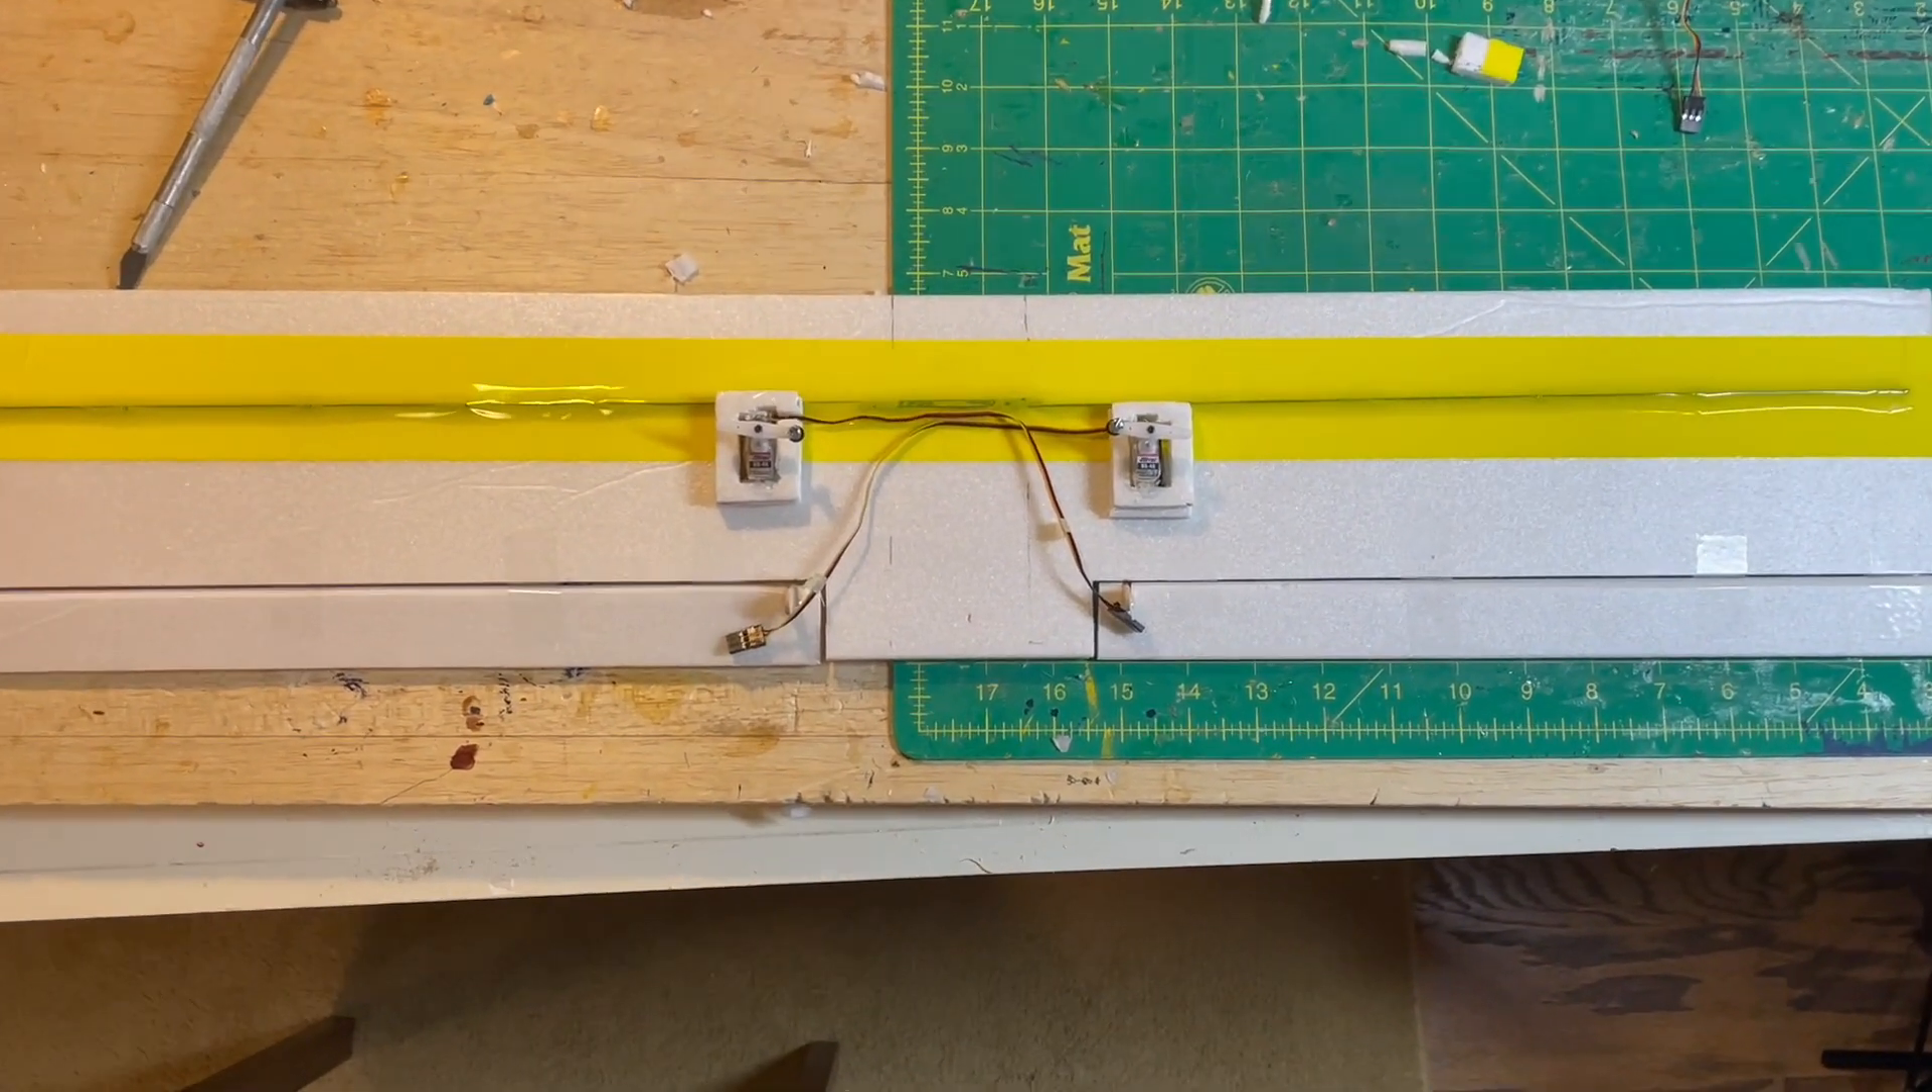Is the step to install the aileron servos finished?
Yes.